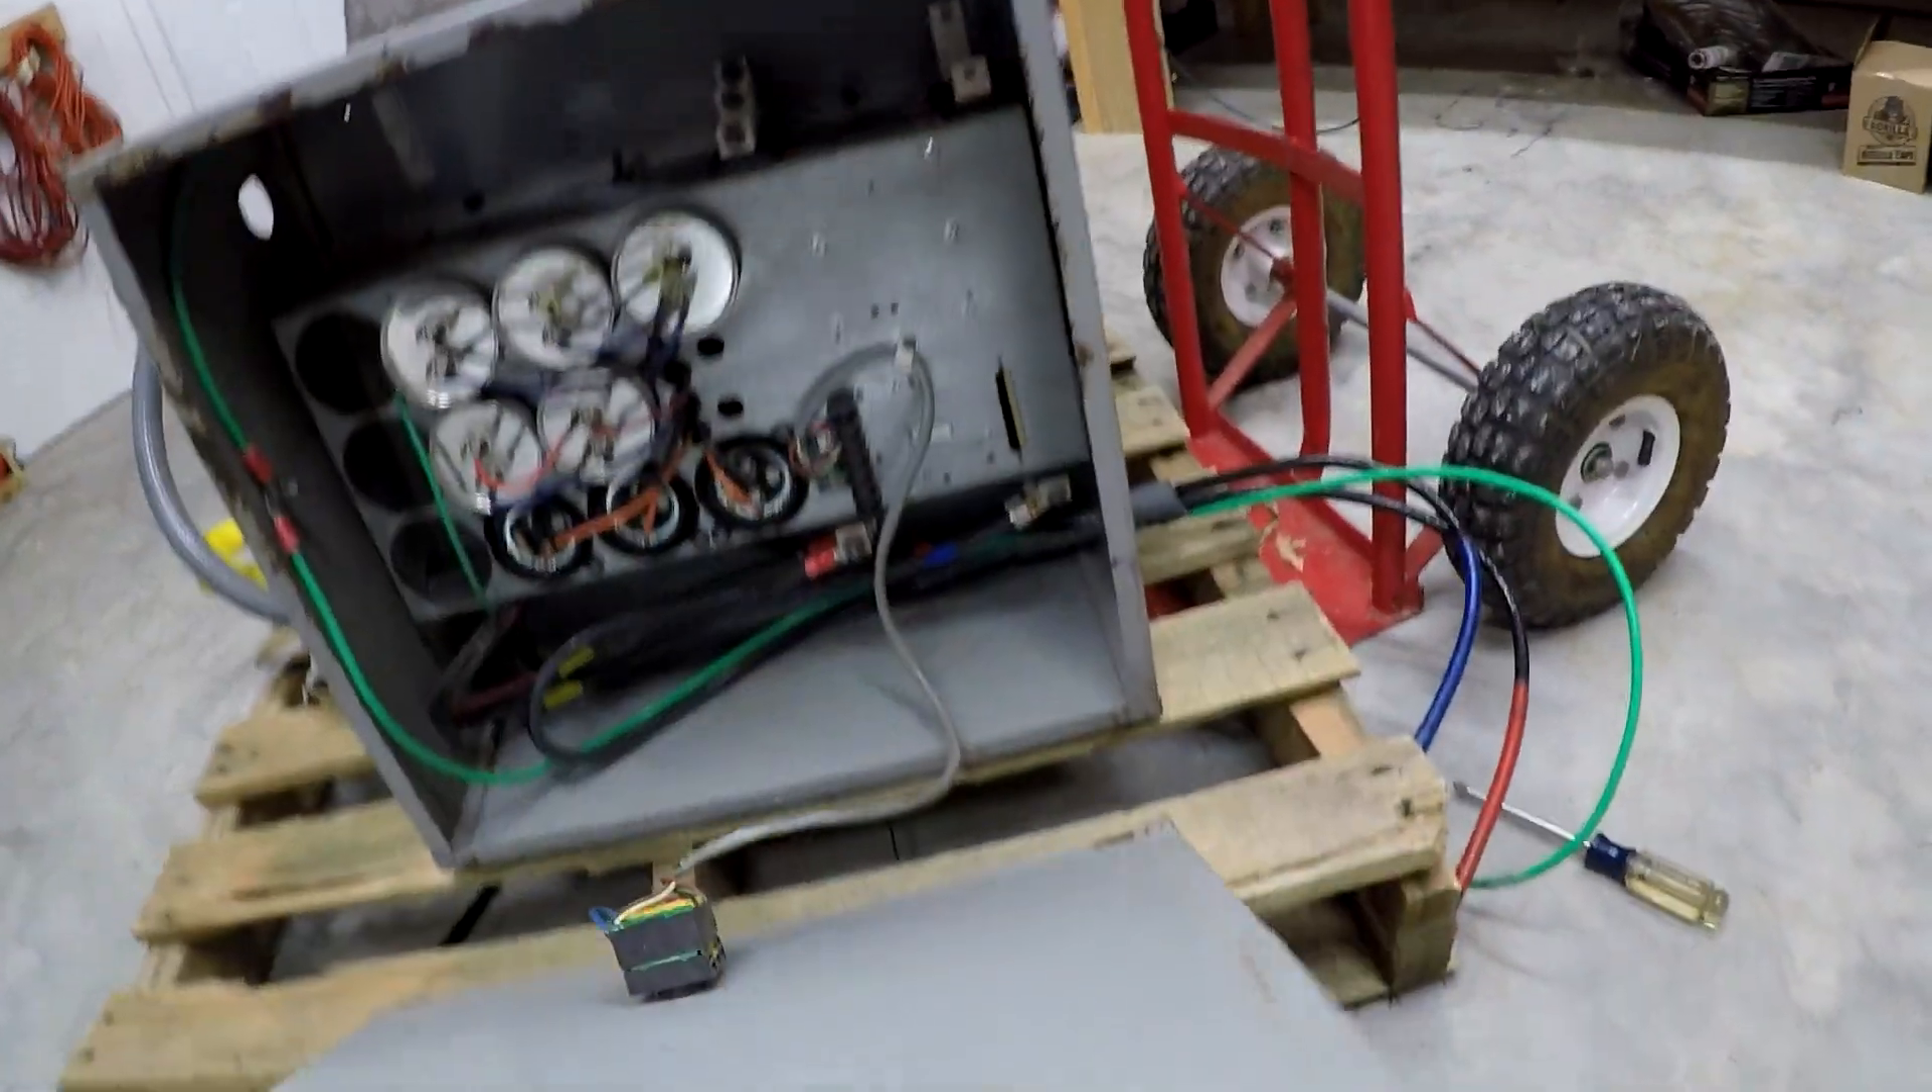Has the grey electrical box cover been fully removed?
Yes.